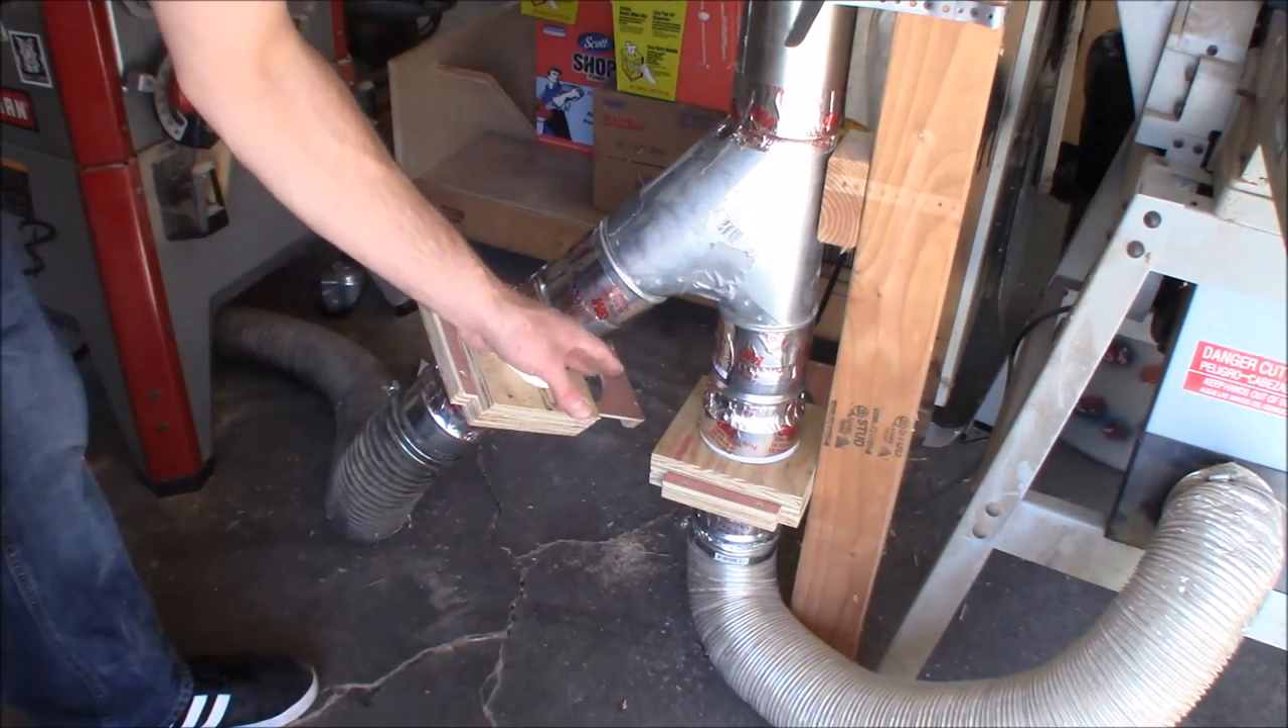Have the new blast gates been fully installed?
Yes.